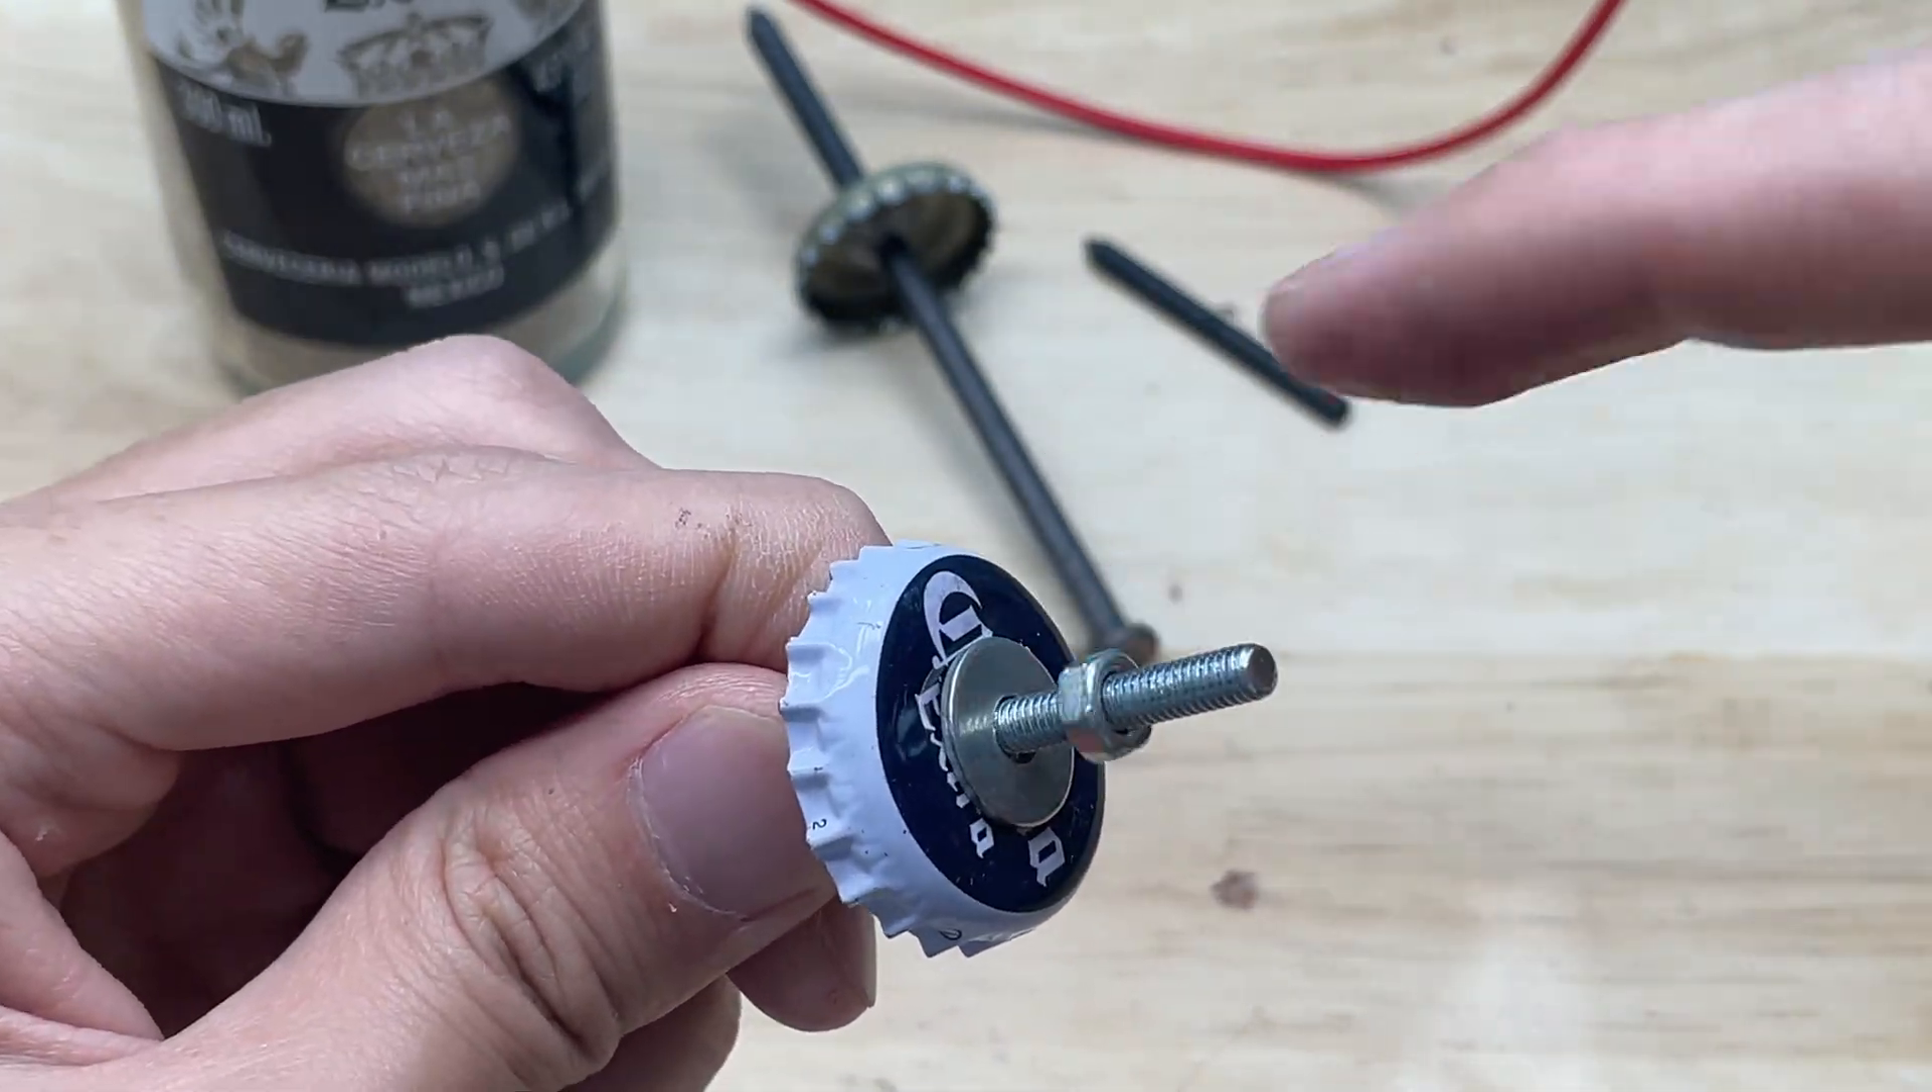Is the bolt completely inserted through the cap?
Yes.